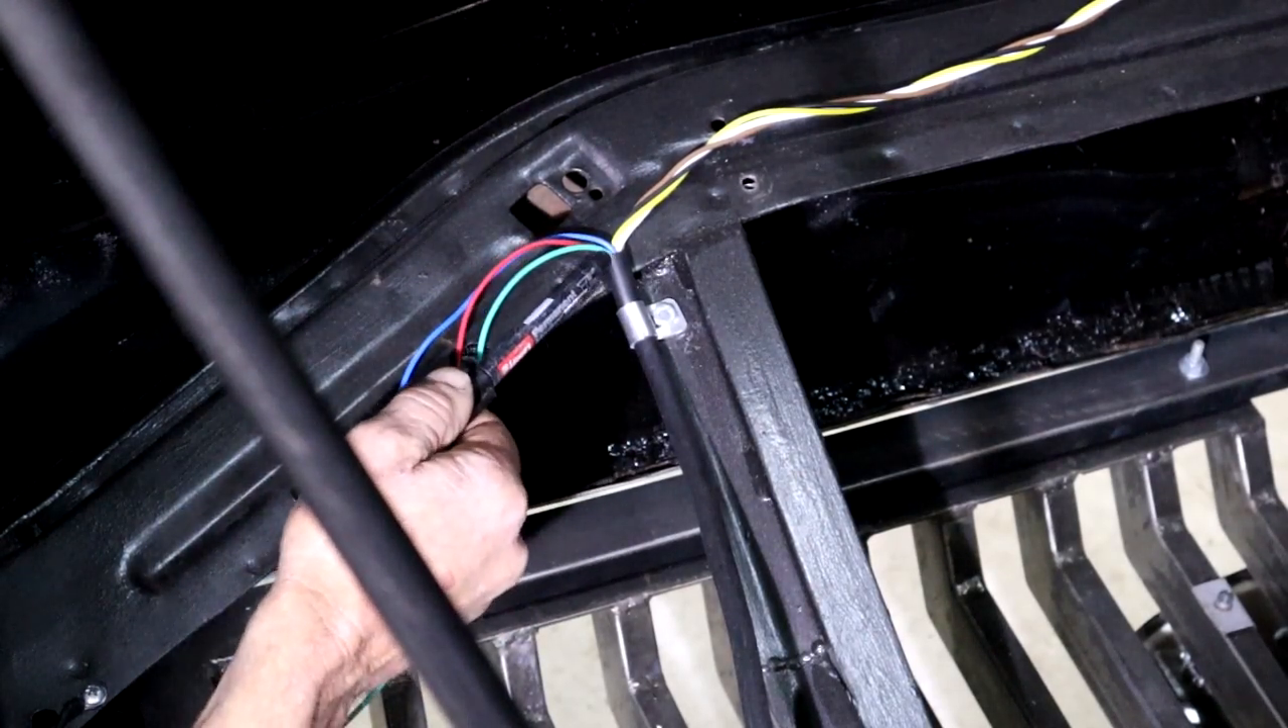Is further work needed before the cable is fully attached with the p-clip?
No.